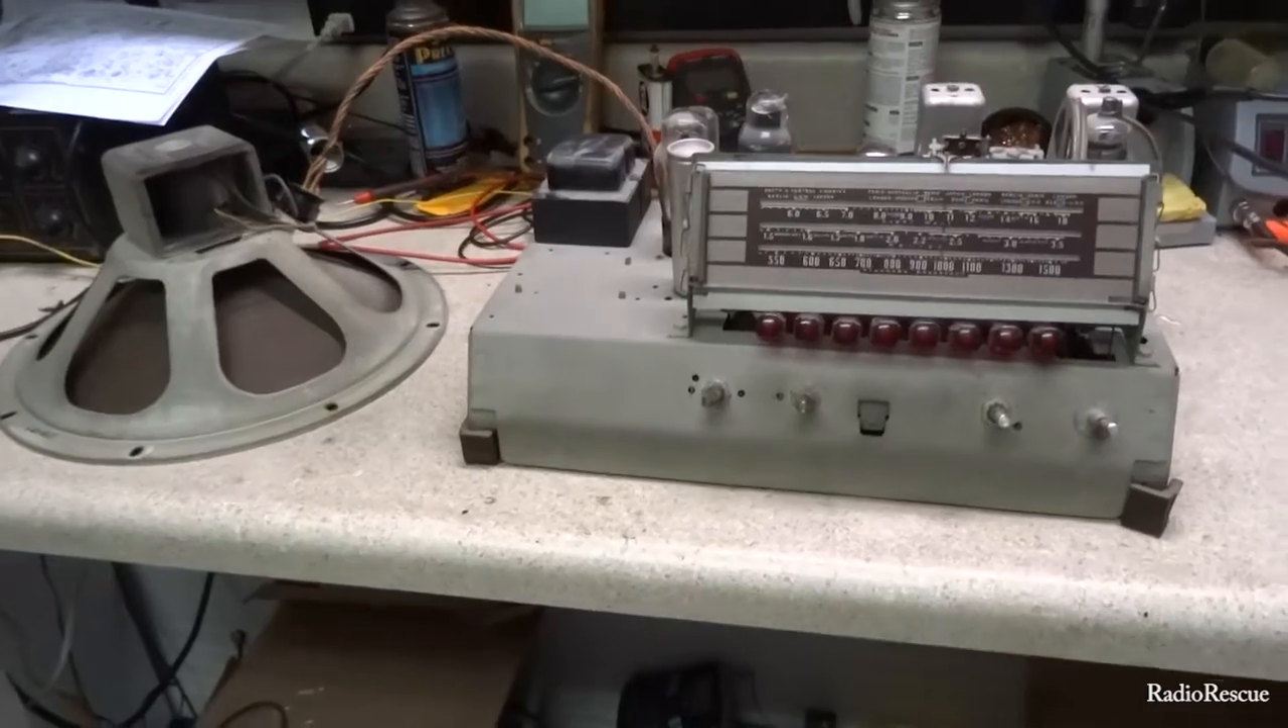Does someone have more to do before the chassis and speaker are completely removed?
No.